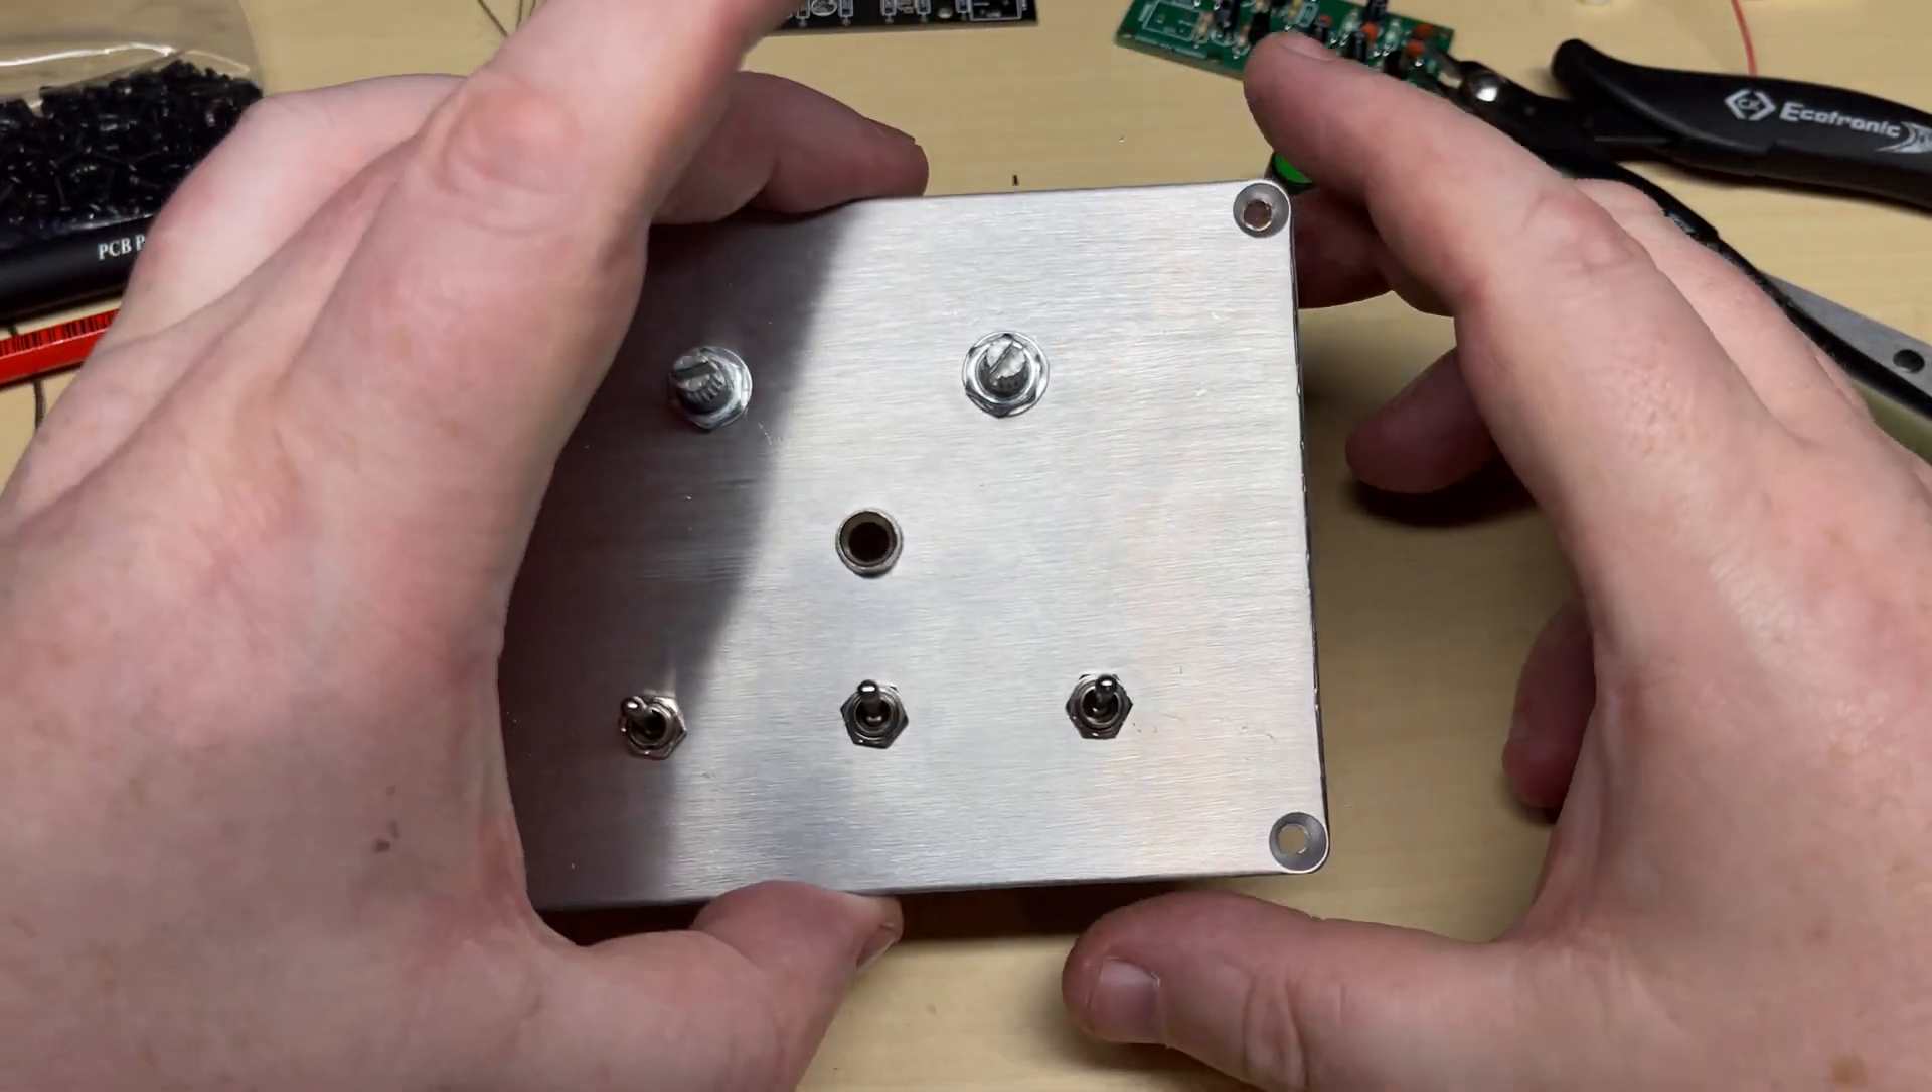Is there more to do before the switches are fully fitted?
No.